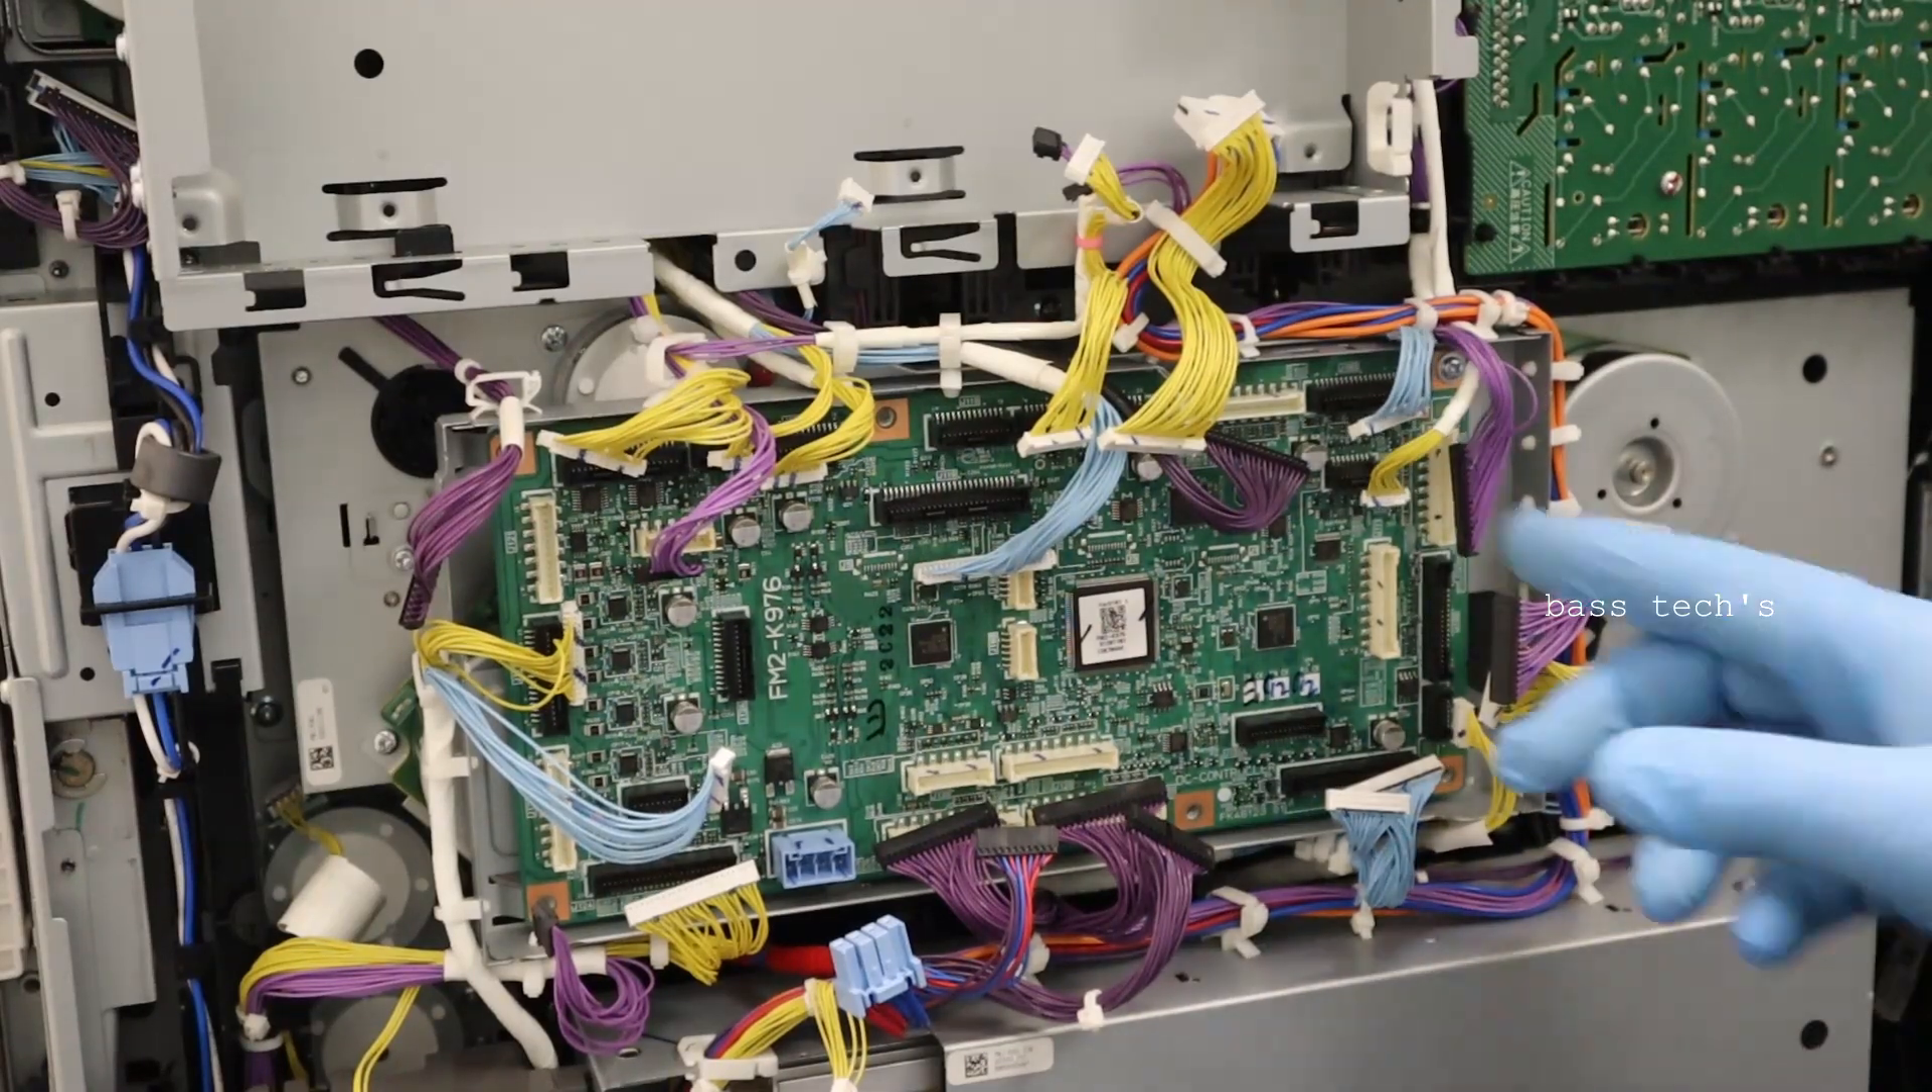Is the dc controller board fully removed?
No.